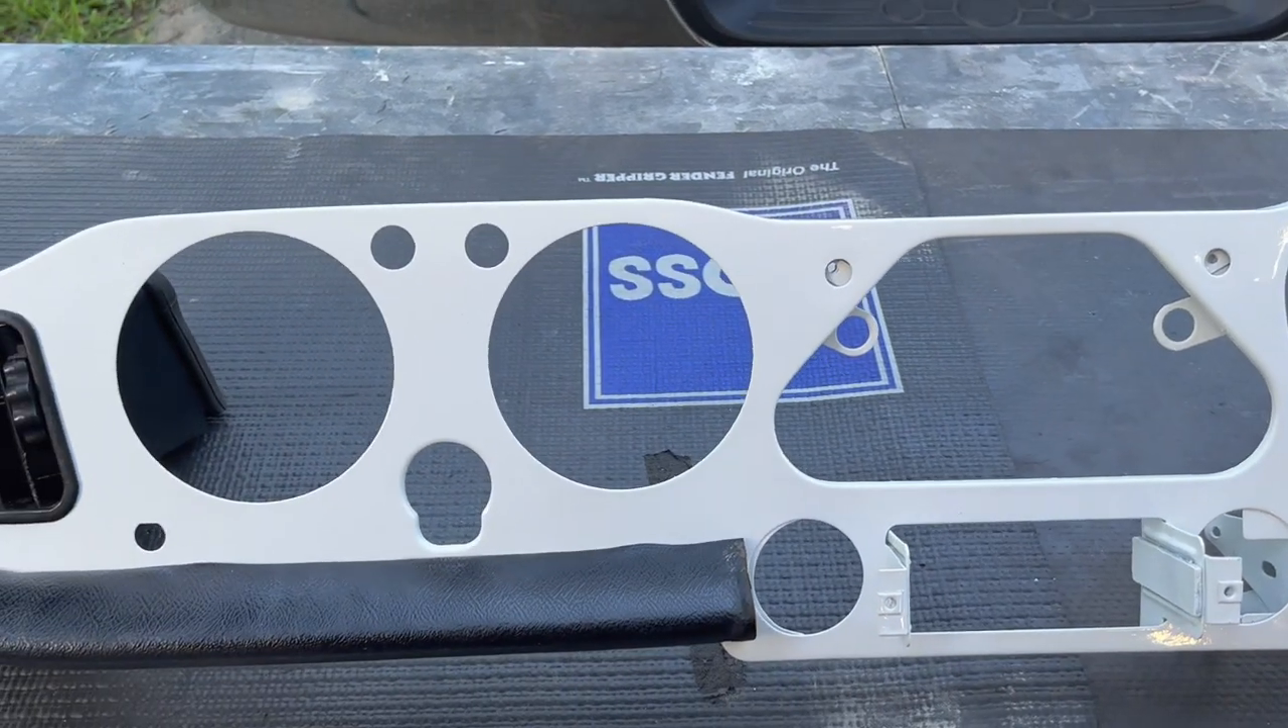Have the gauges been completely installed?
No.